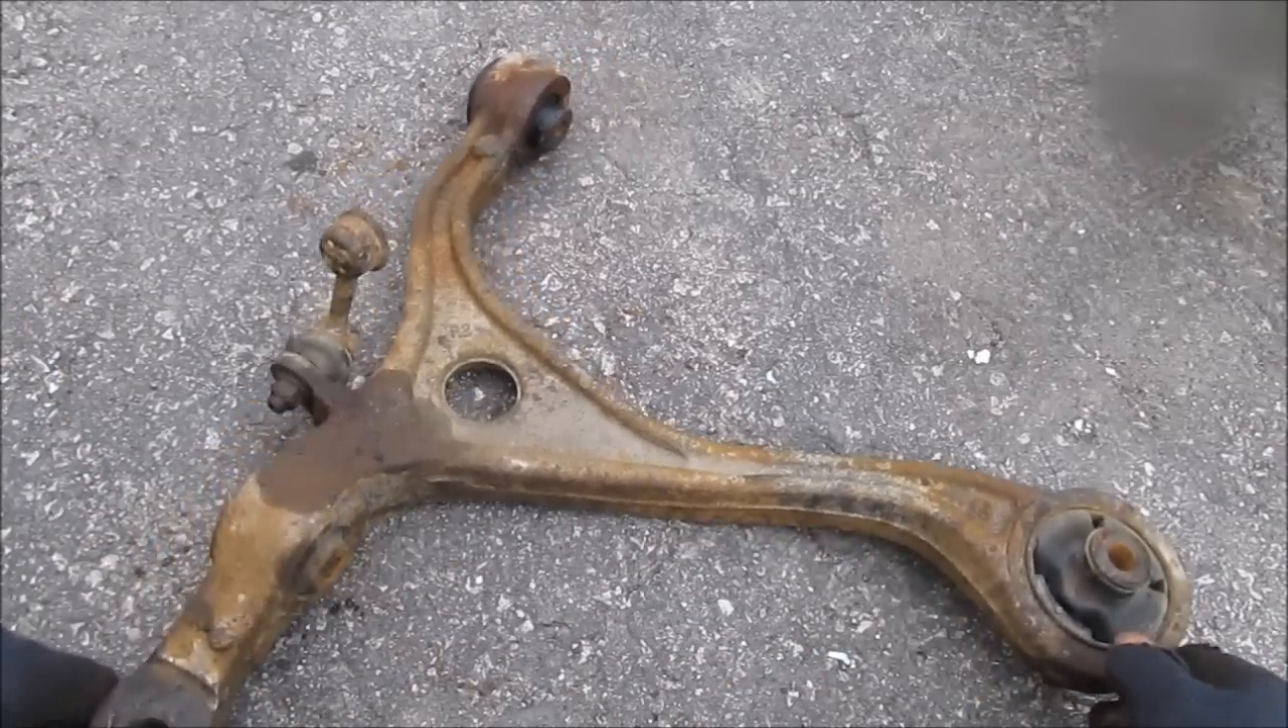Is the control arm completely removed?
Yes.